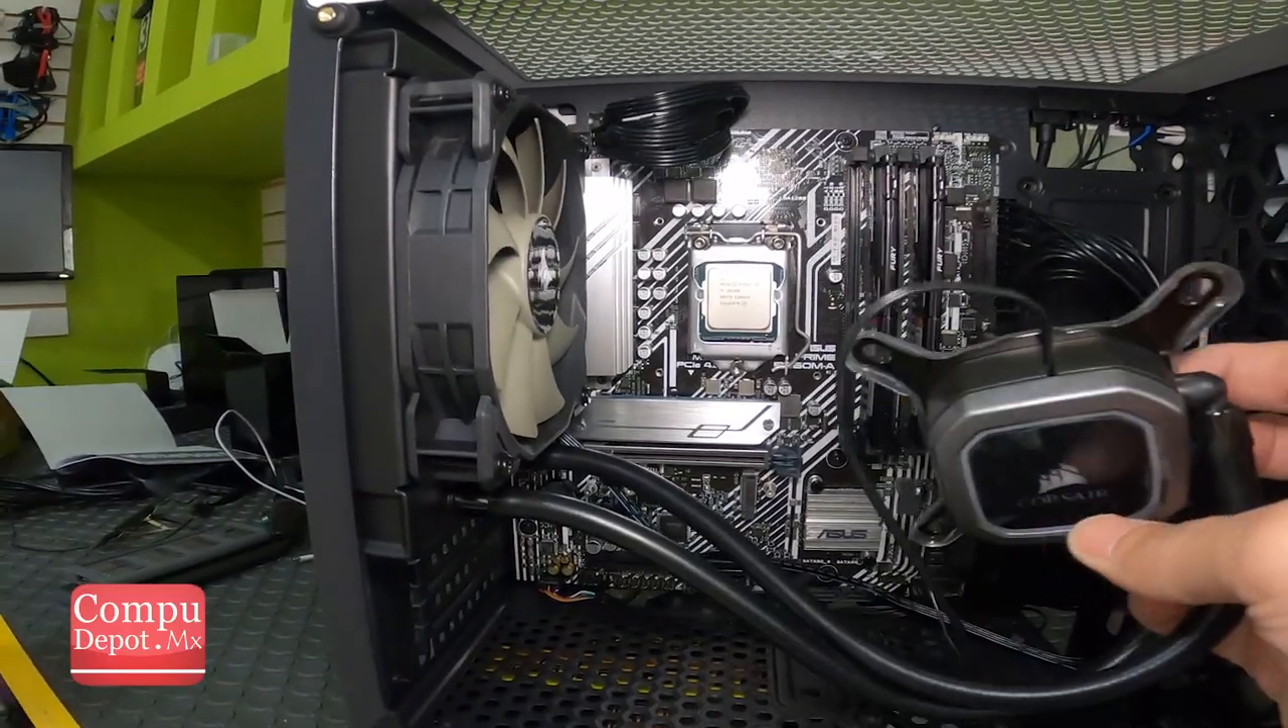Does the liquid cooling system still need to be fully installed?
Yes.